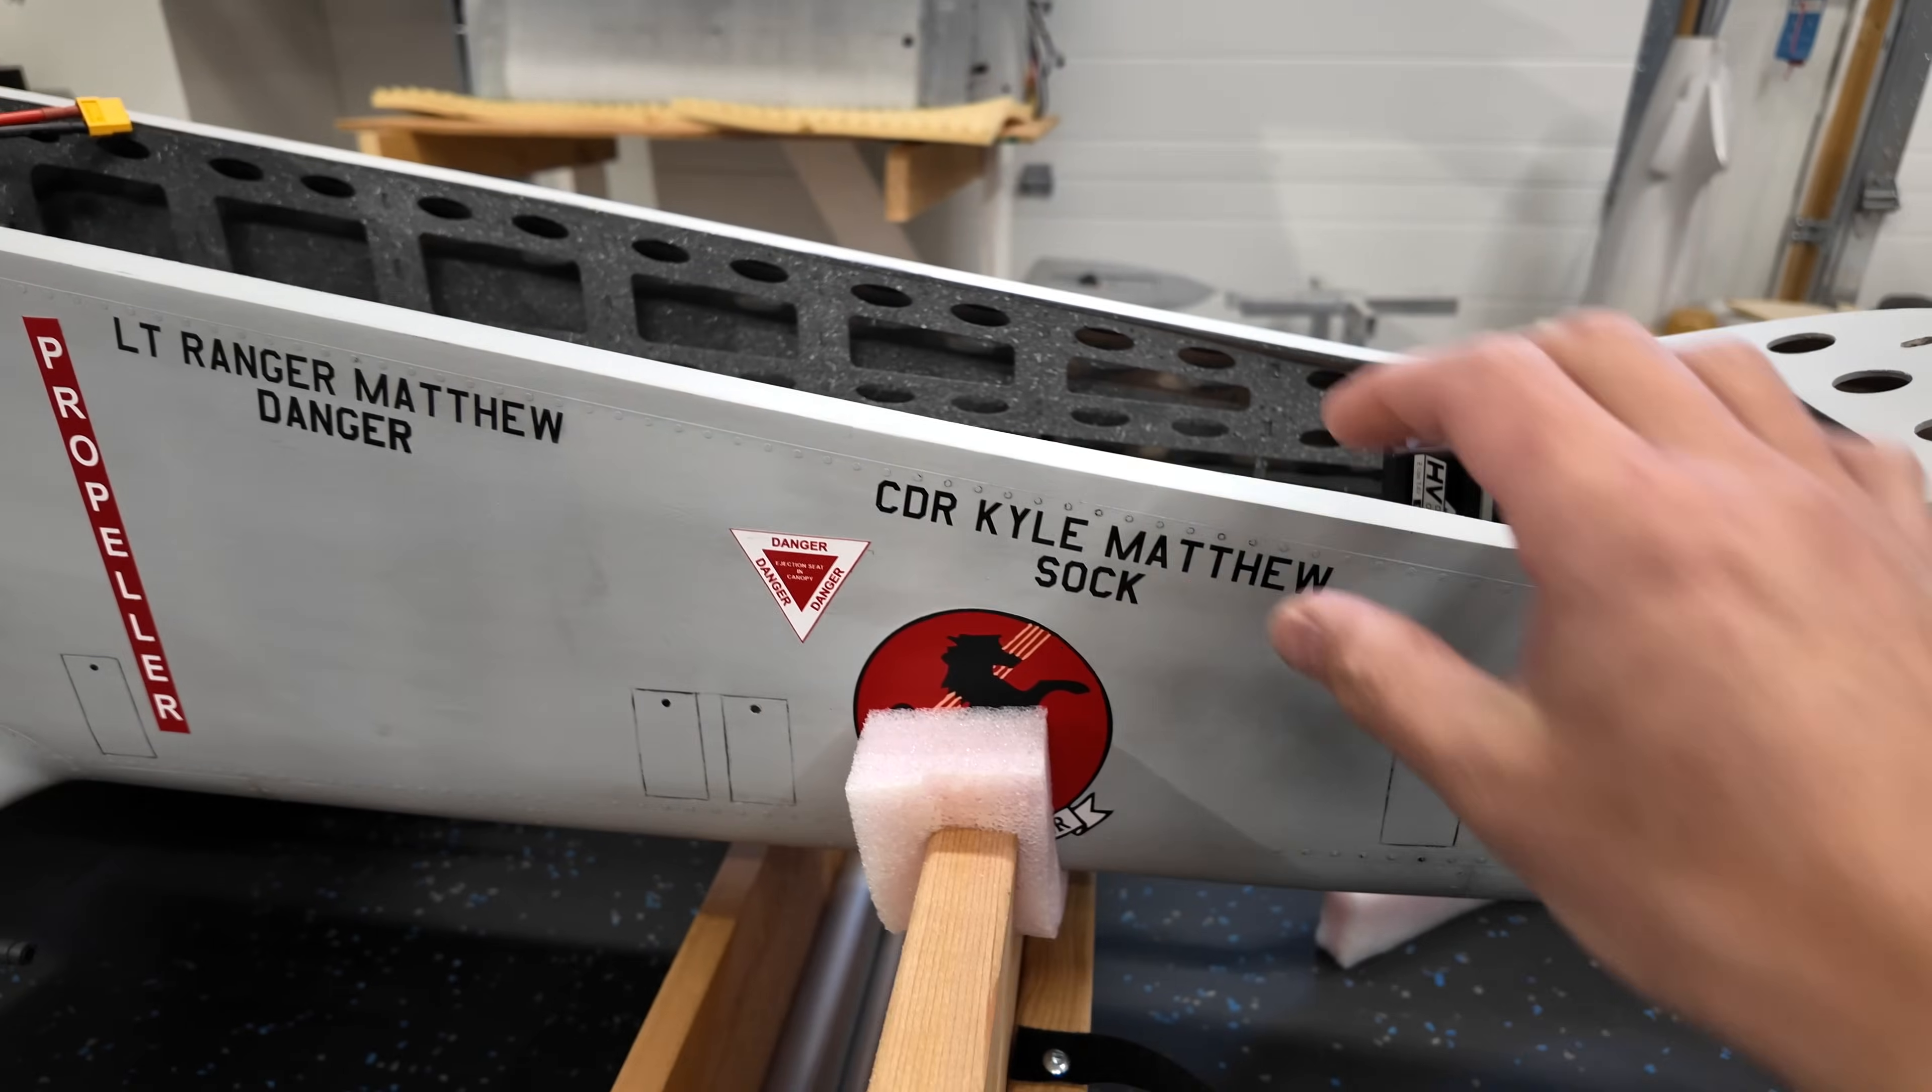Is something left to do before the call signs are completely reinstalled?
No.